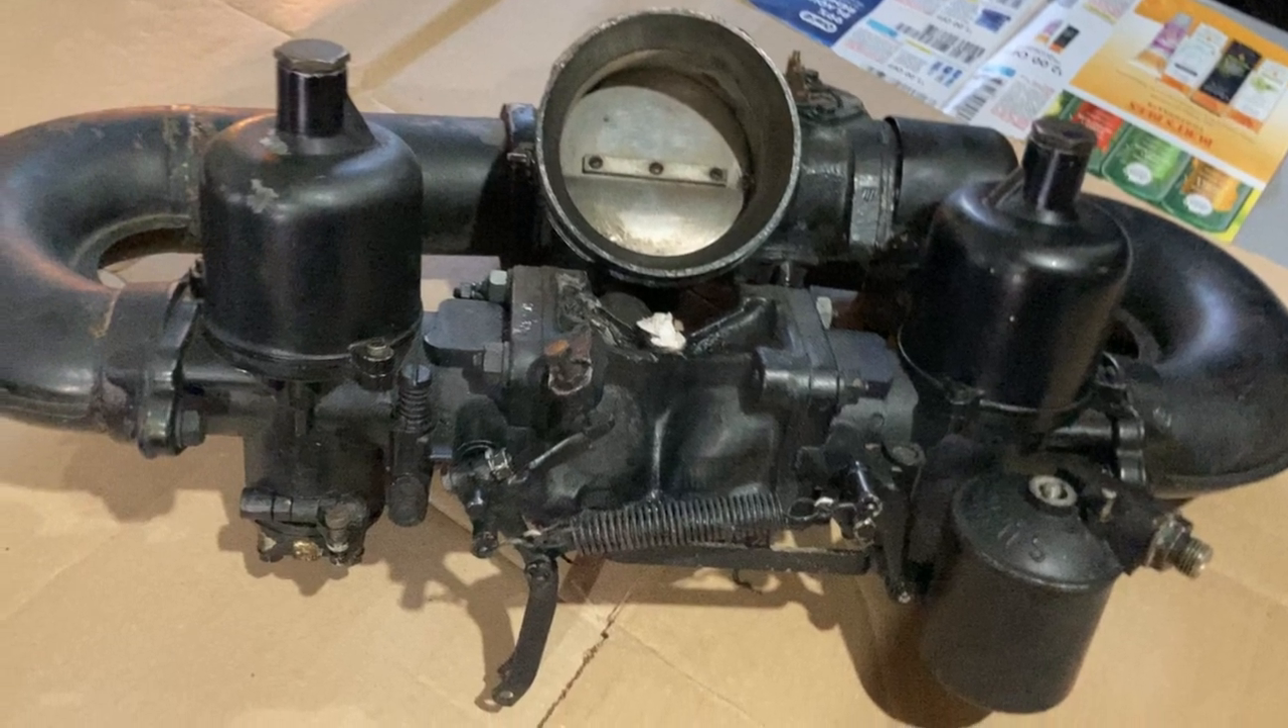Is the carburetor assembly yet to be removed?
No.